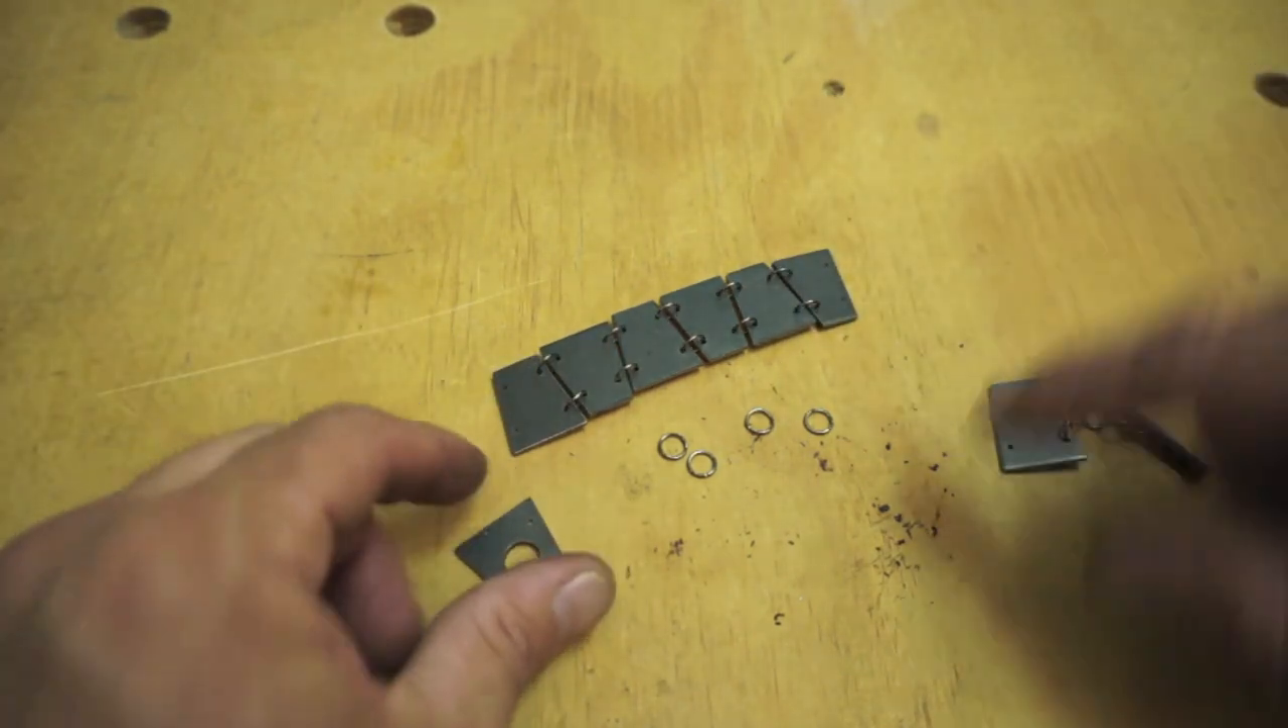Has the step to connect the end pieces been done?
No.